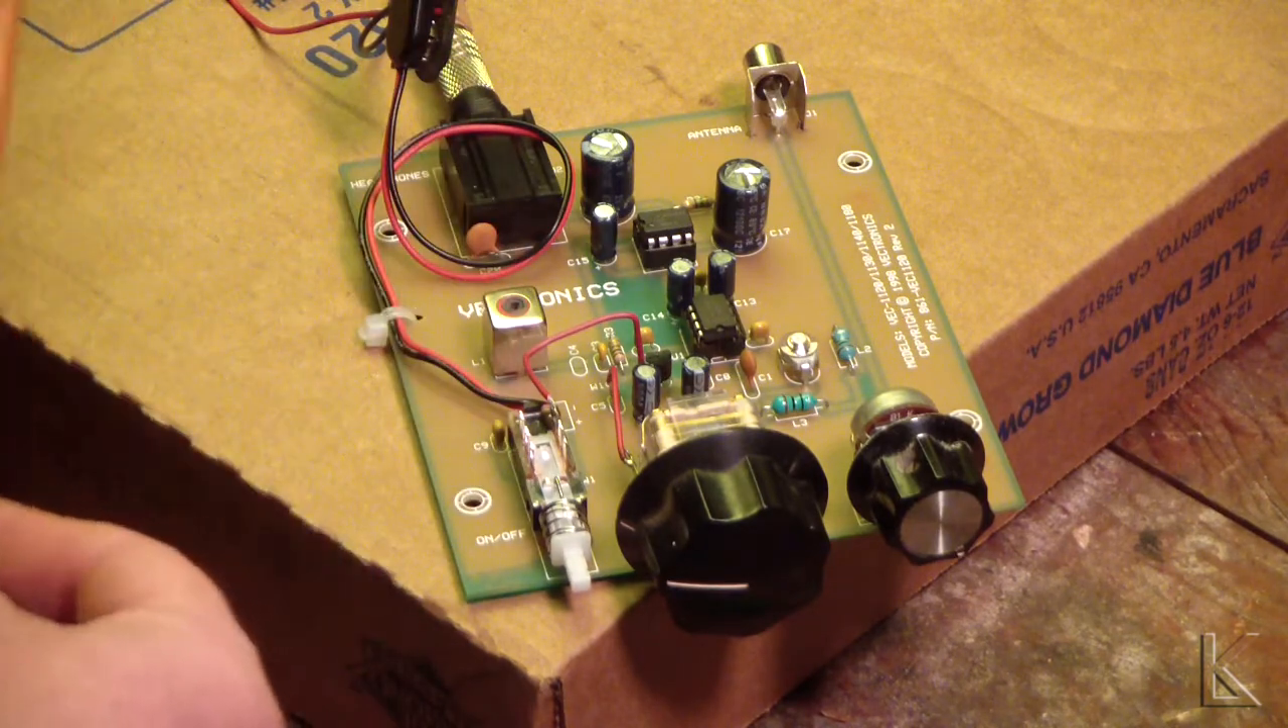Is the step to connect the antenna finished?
No.